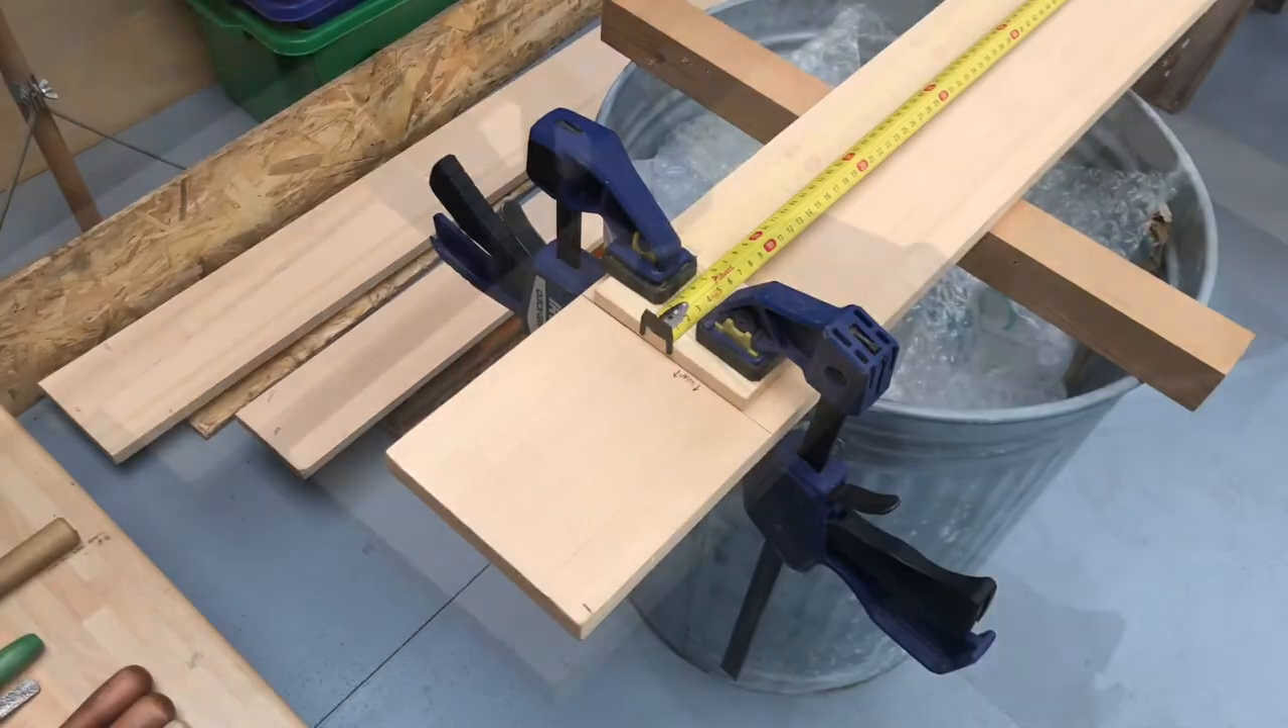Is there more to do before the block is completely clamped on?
No.